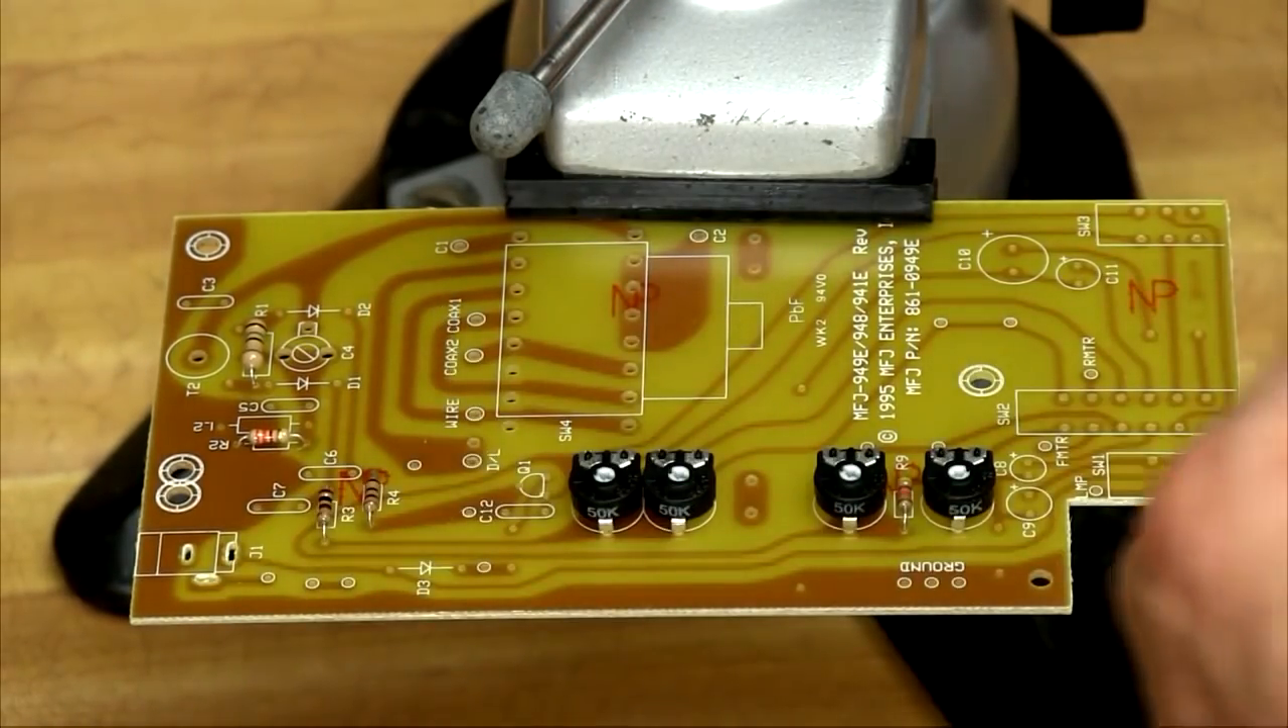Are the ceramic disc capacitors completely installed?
No.